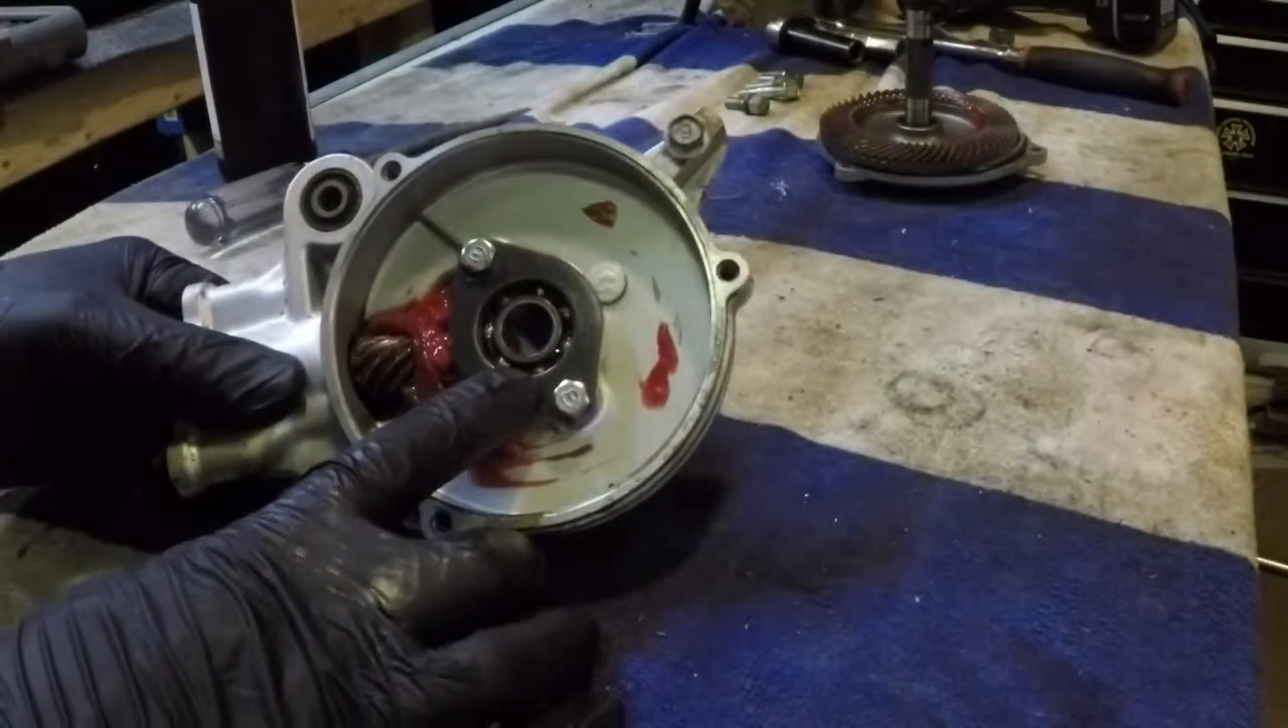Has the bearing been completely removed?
No.